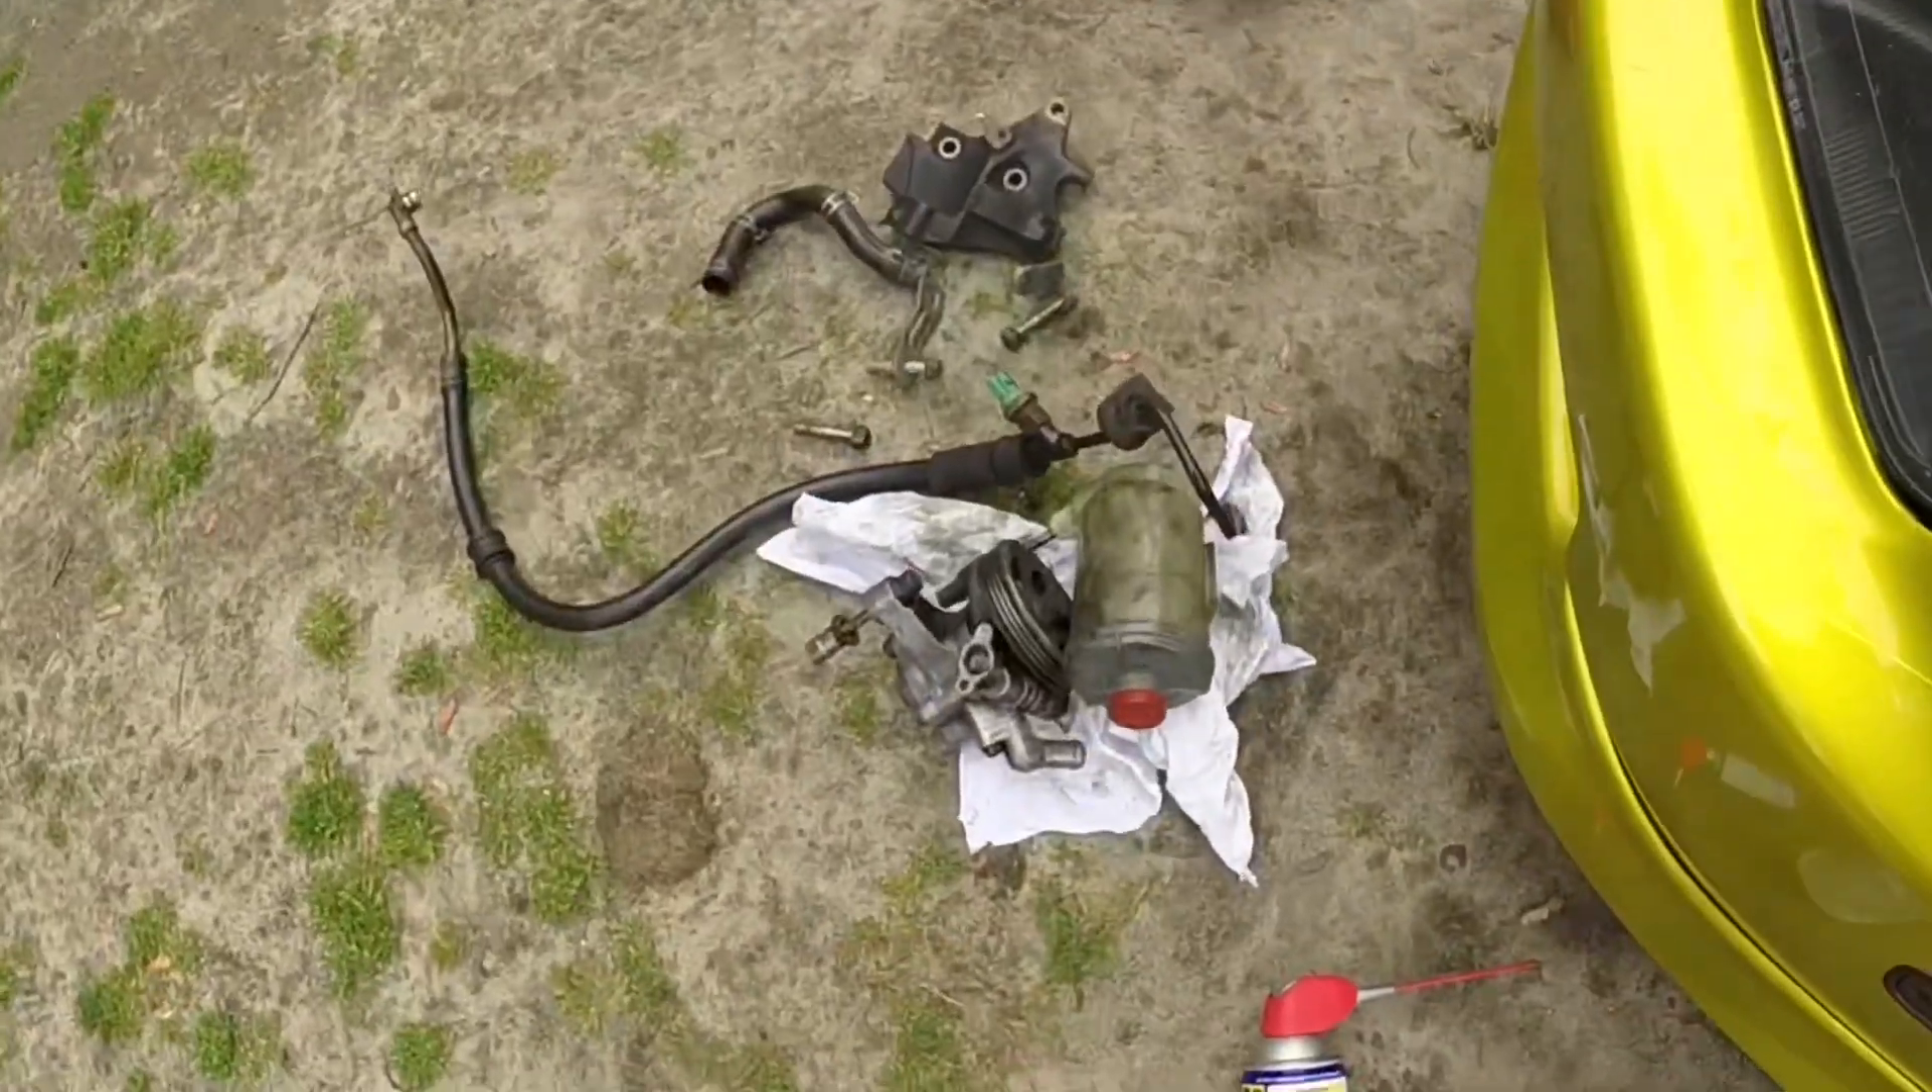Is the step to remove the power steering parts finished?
Yes.